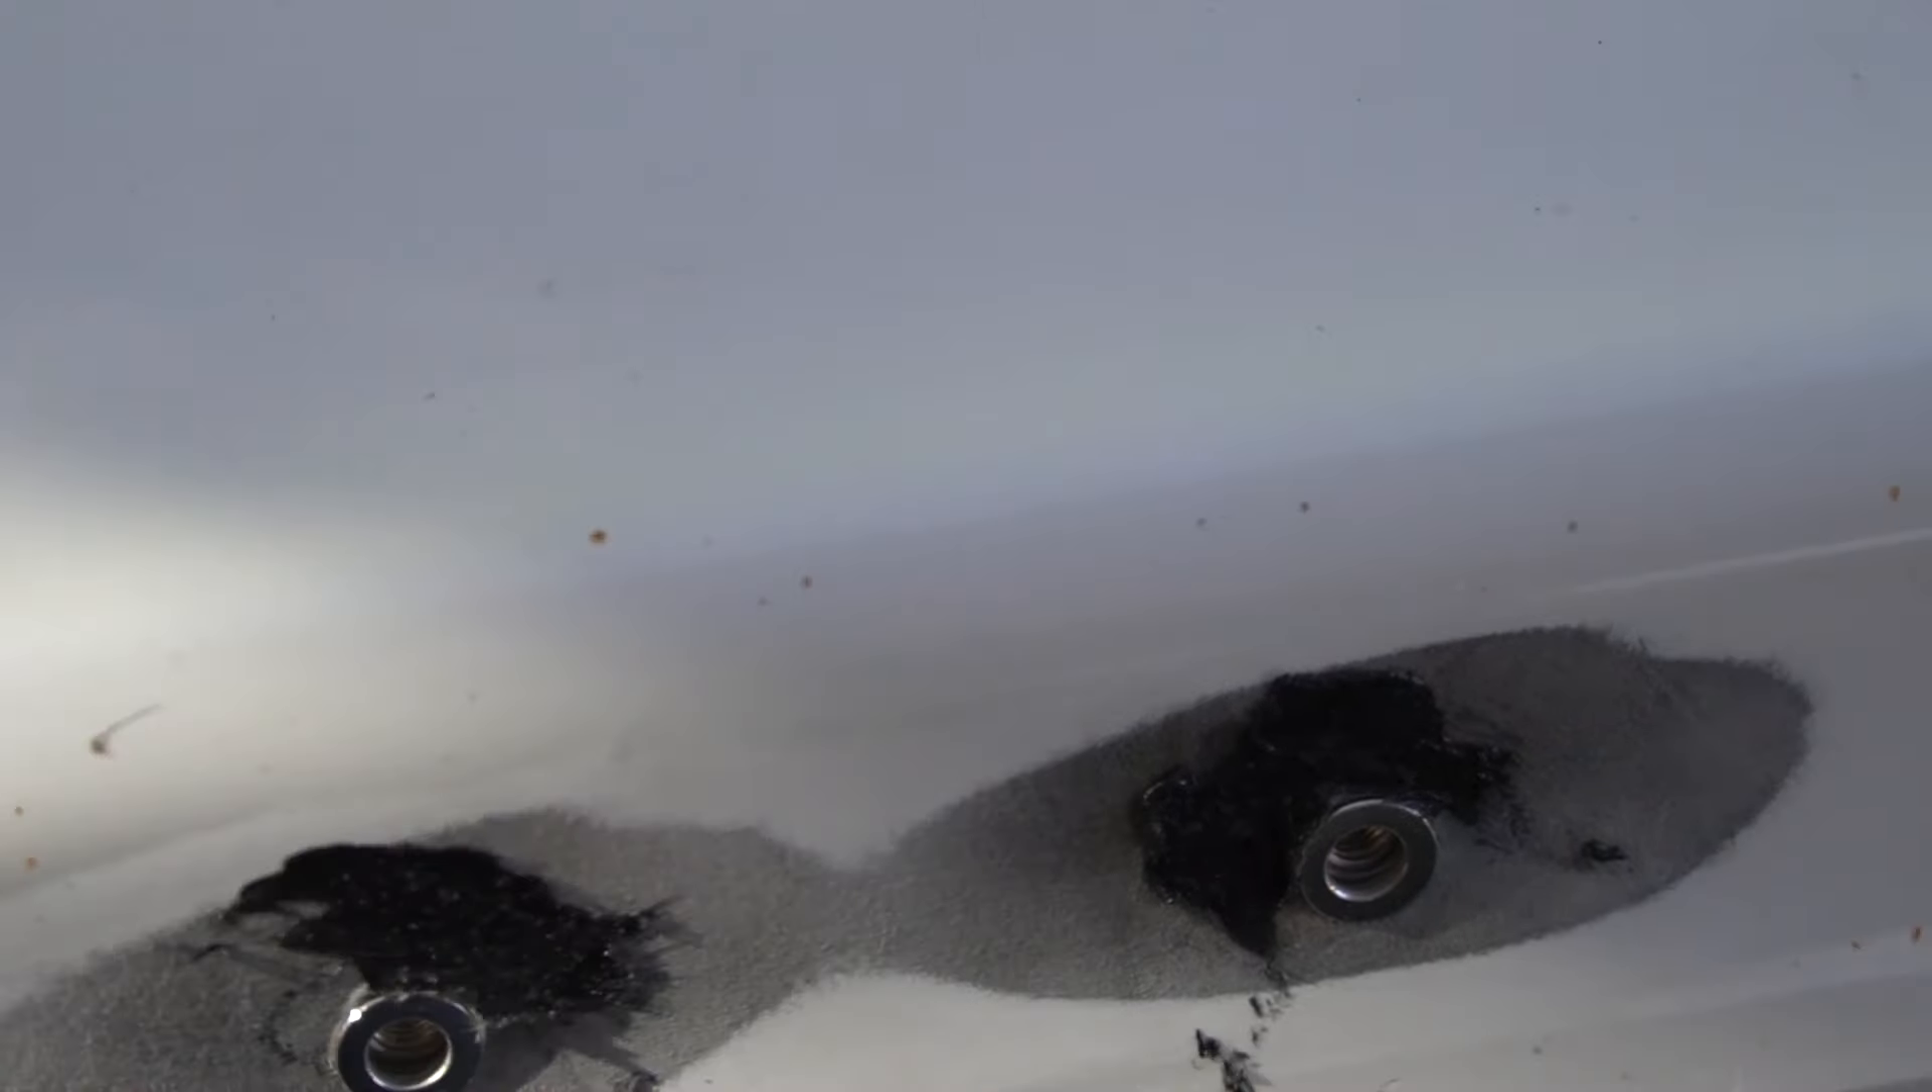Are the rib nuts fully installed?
Yes.